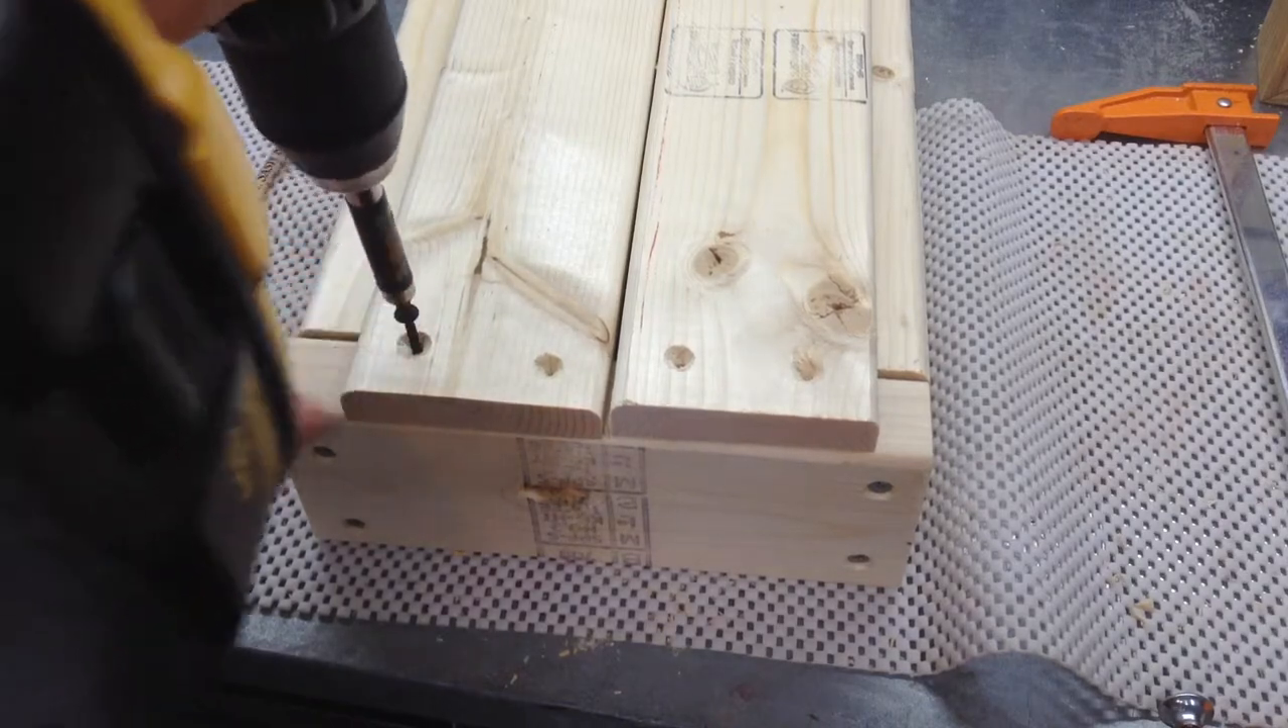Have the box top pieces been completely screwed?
No.